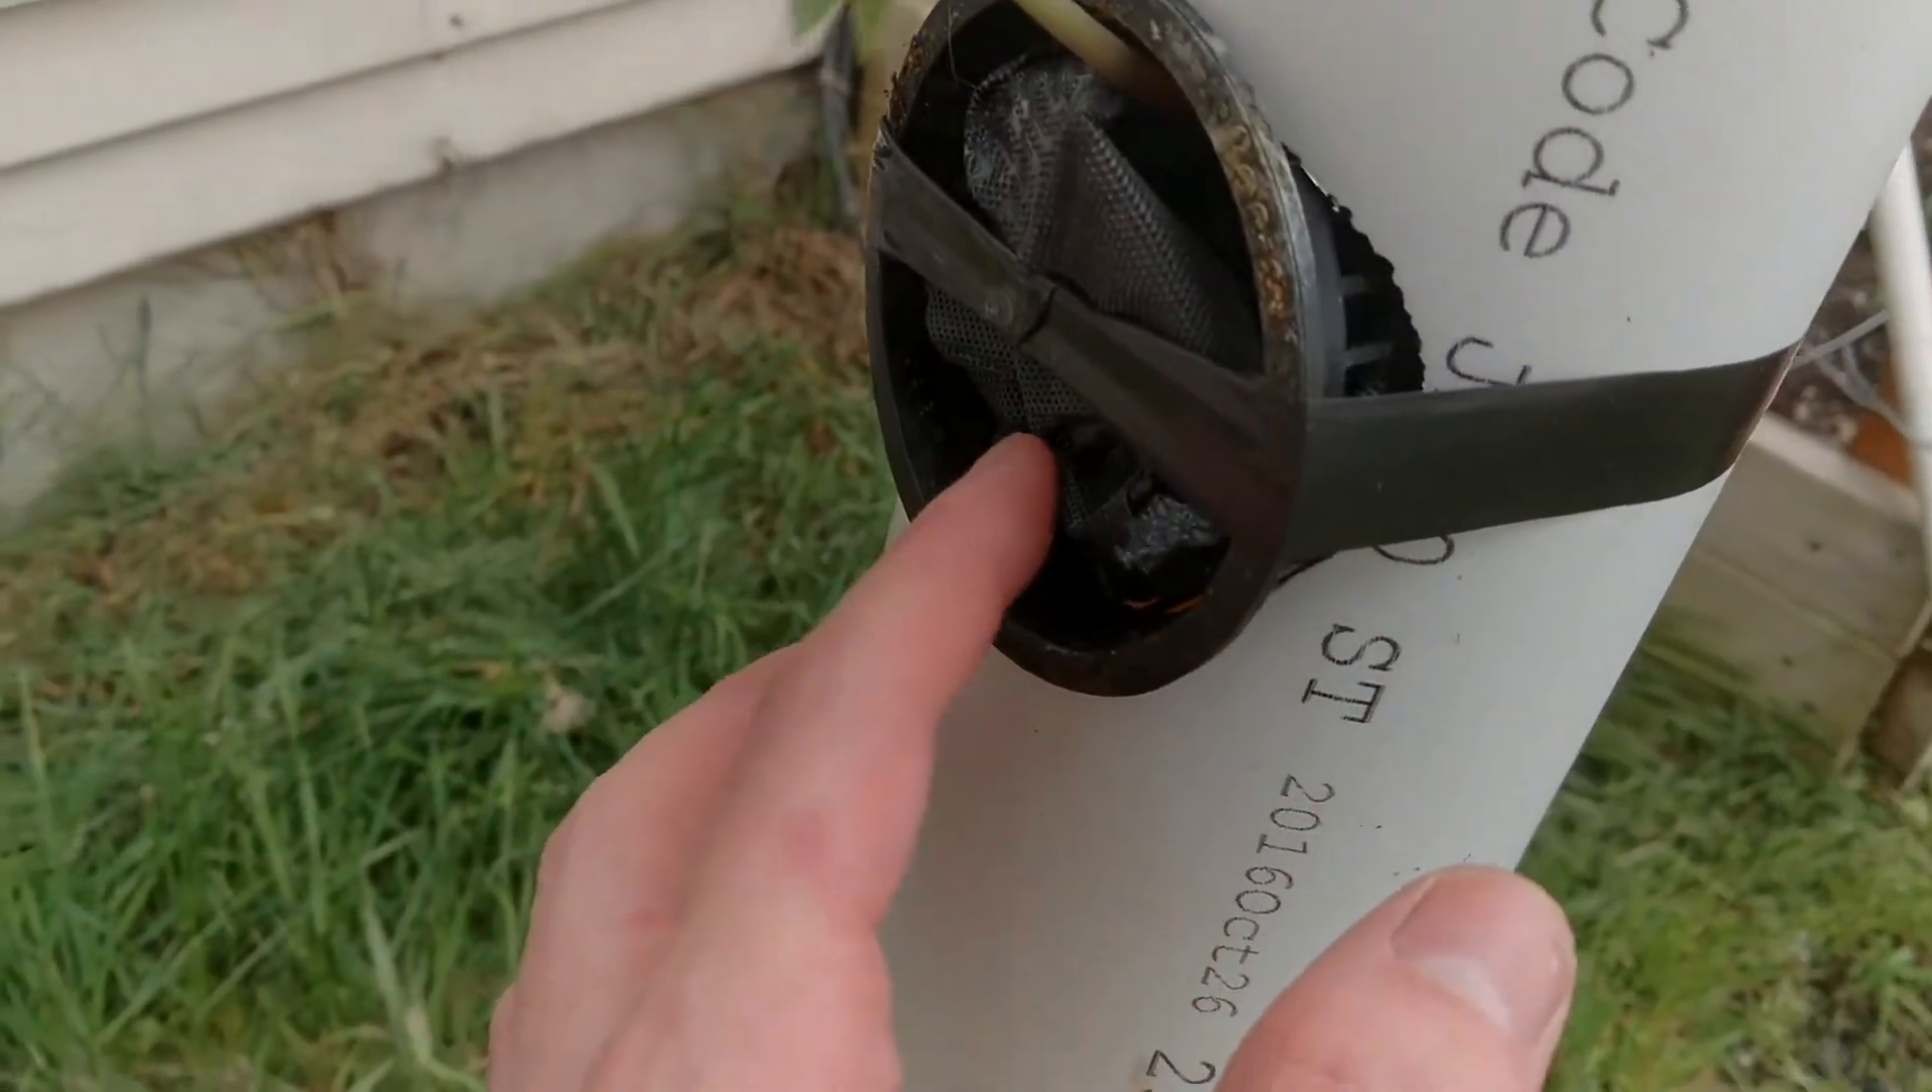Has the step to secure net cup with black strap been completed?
Yes.